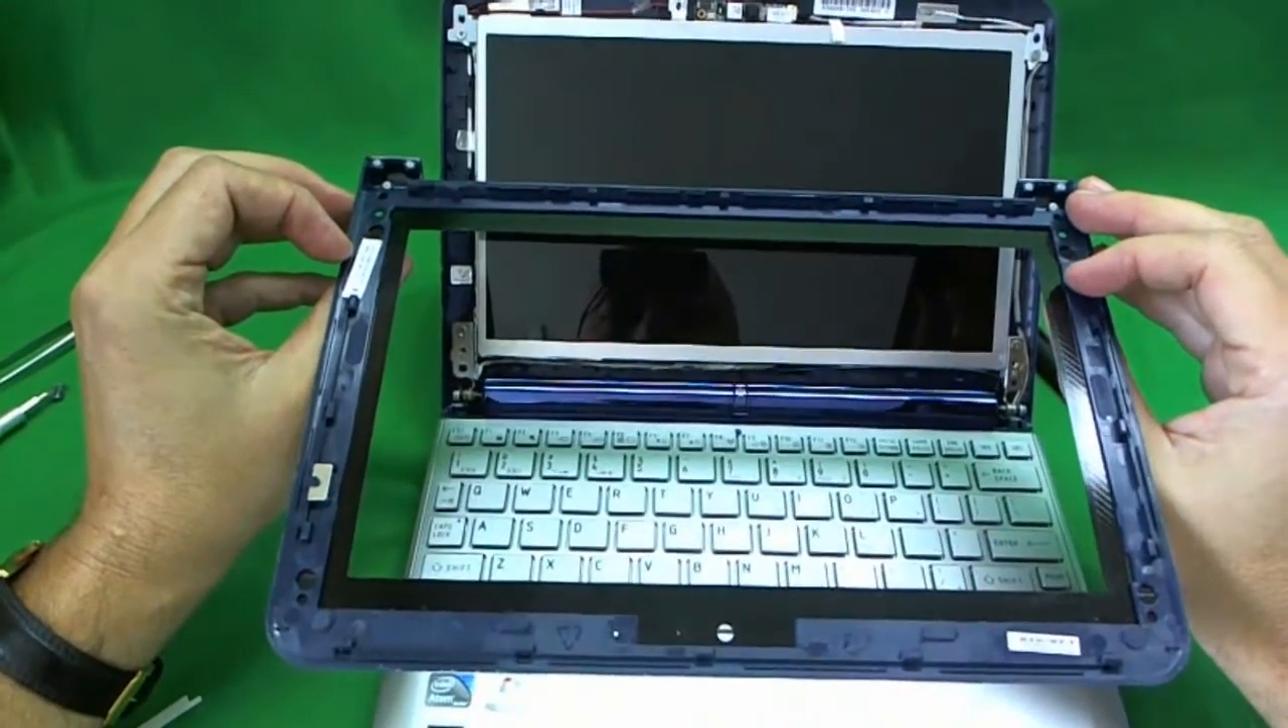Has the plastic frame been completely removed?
Yes.